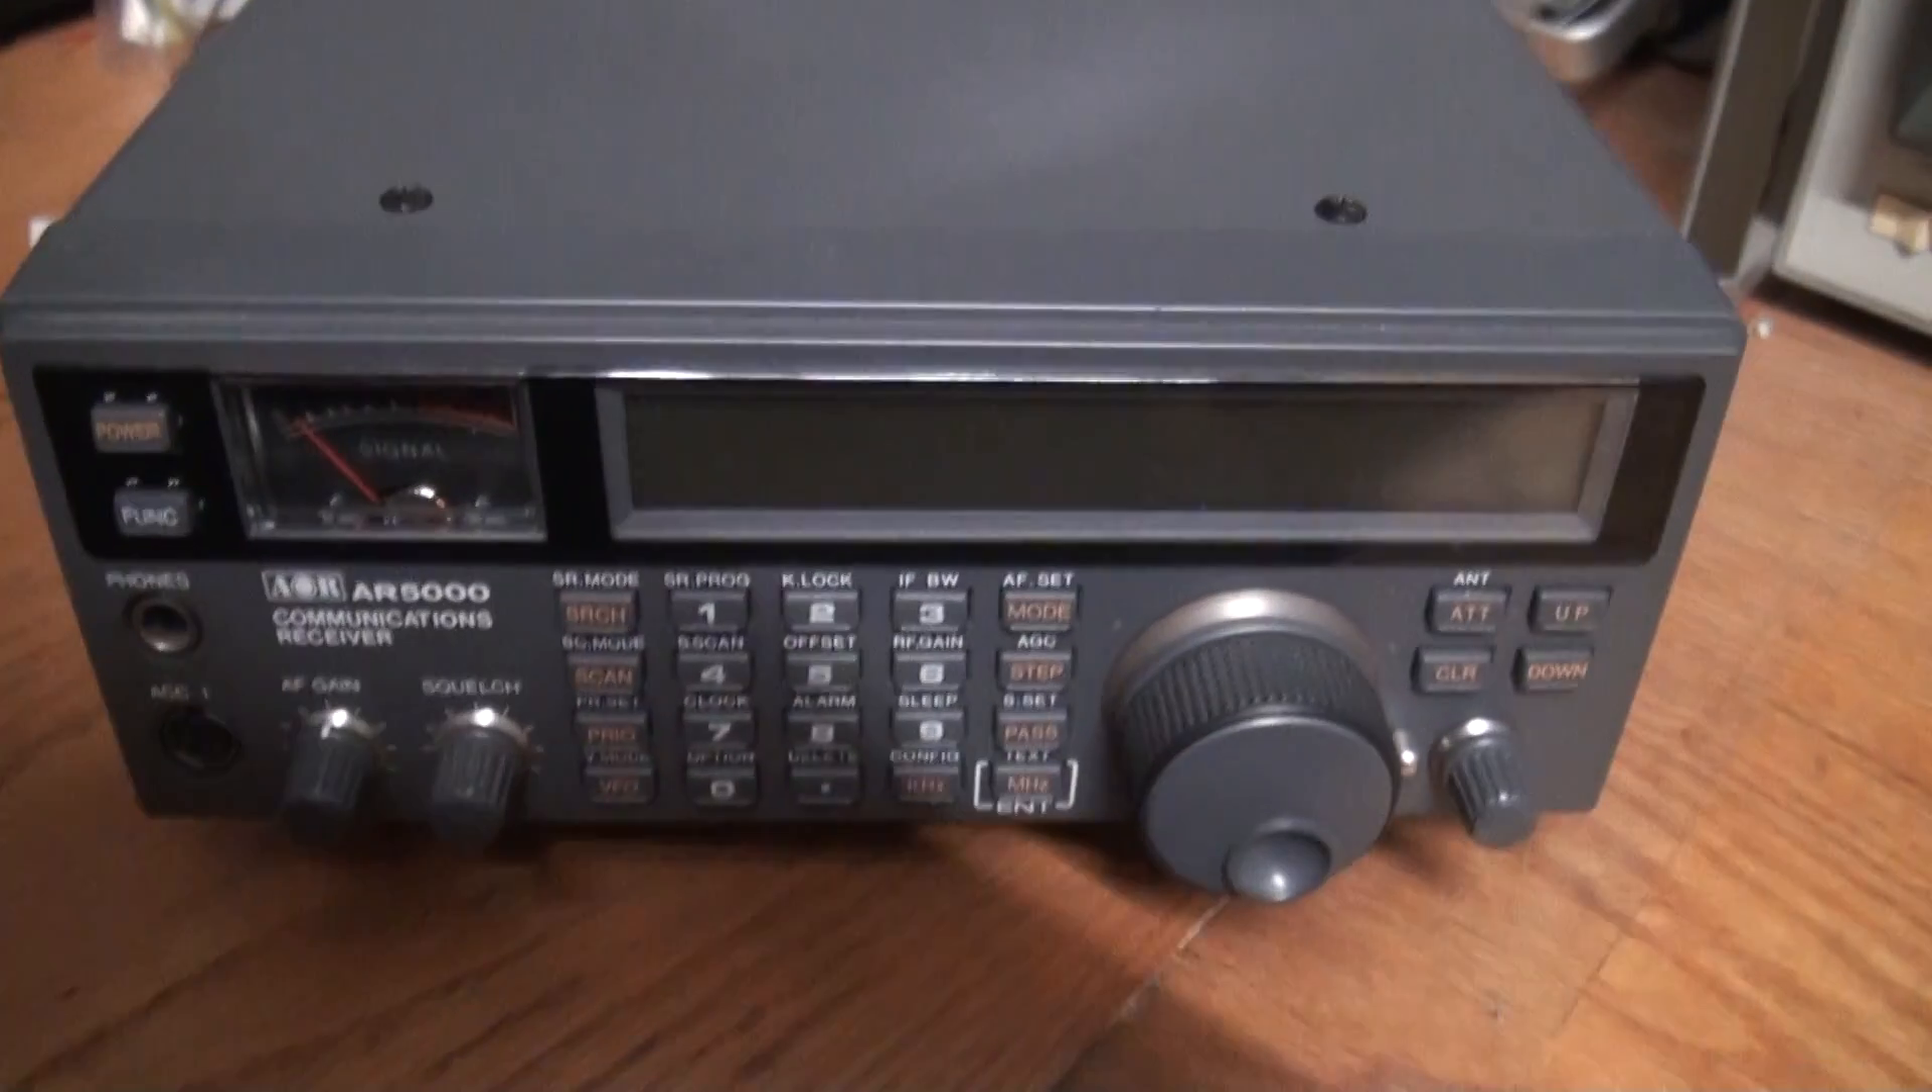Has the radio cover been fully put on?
Yes.